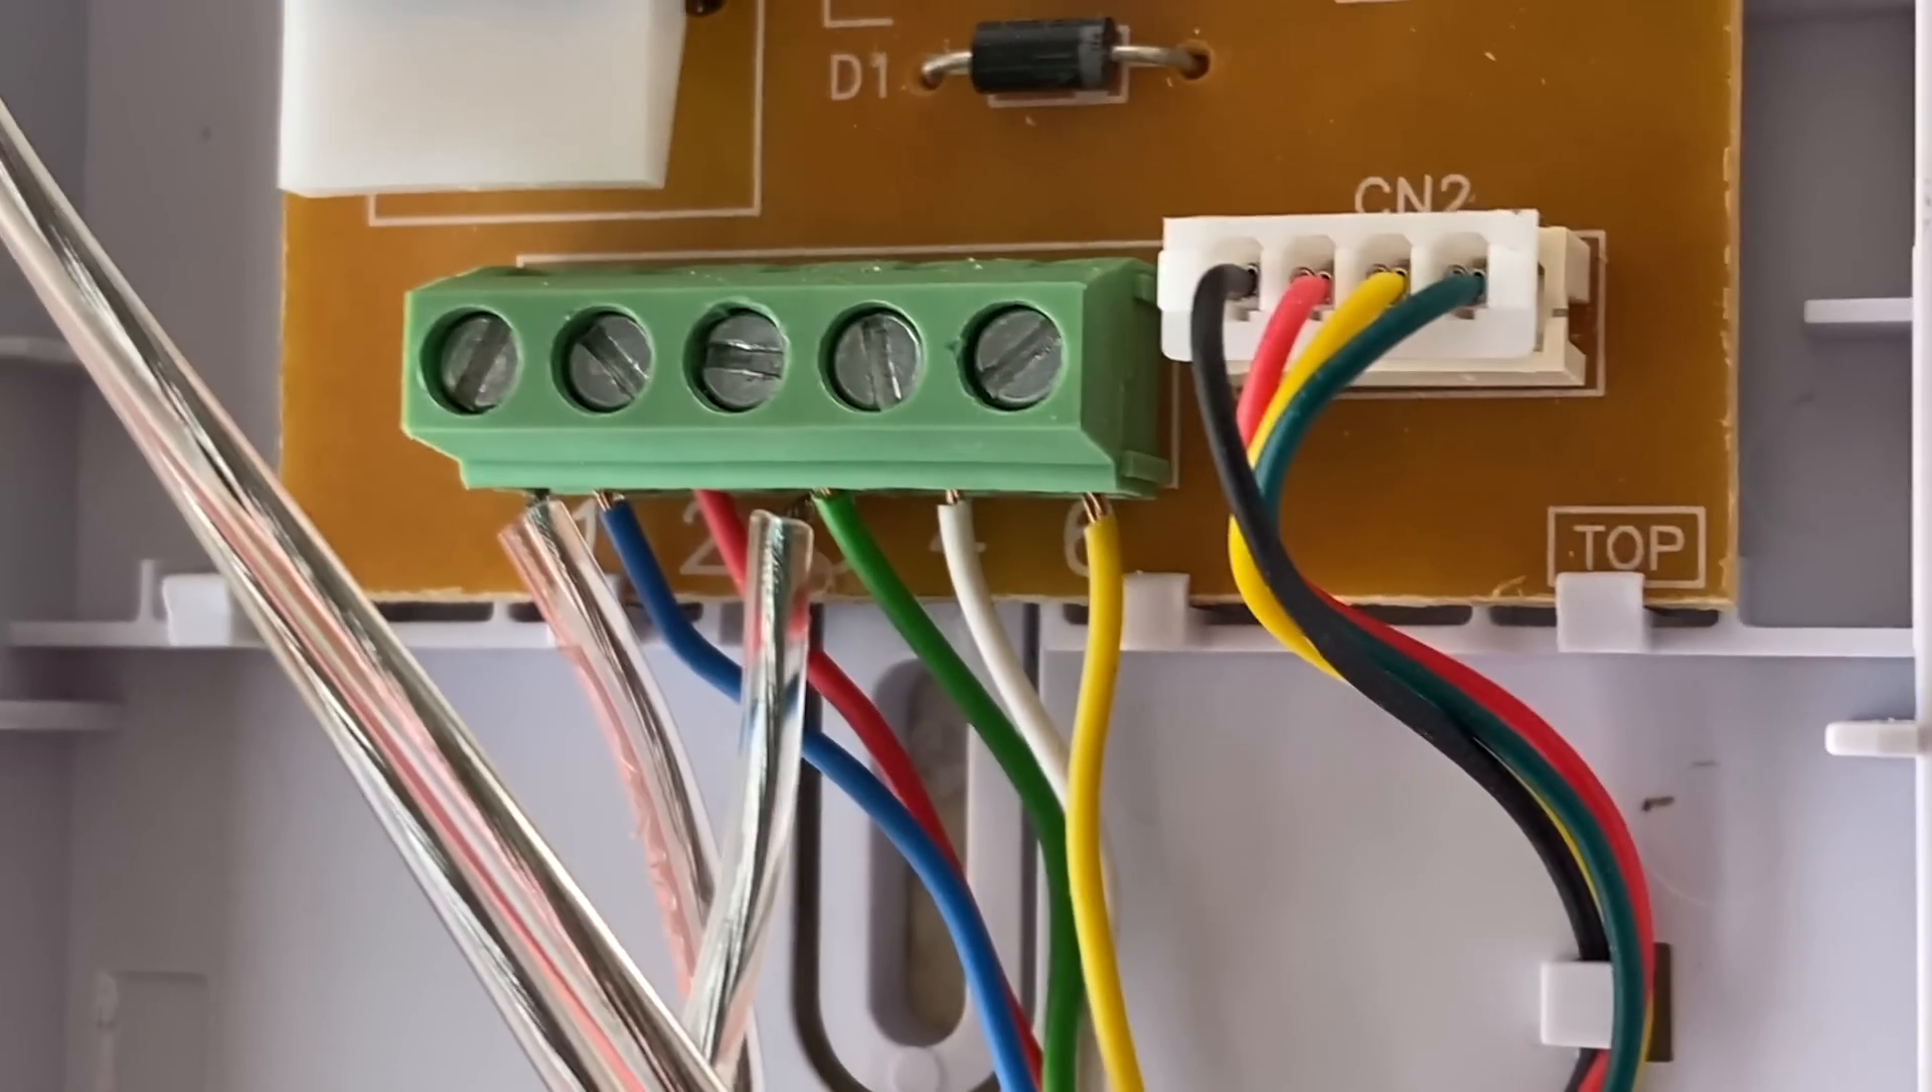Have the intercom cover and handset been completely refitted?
No.